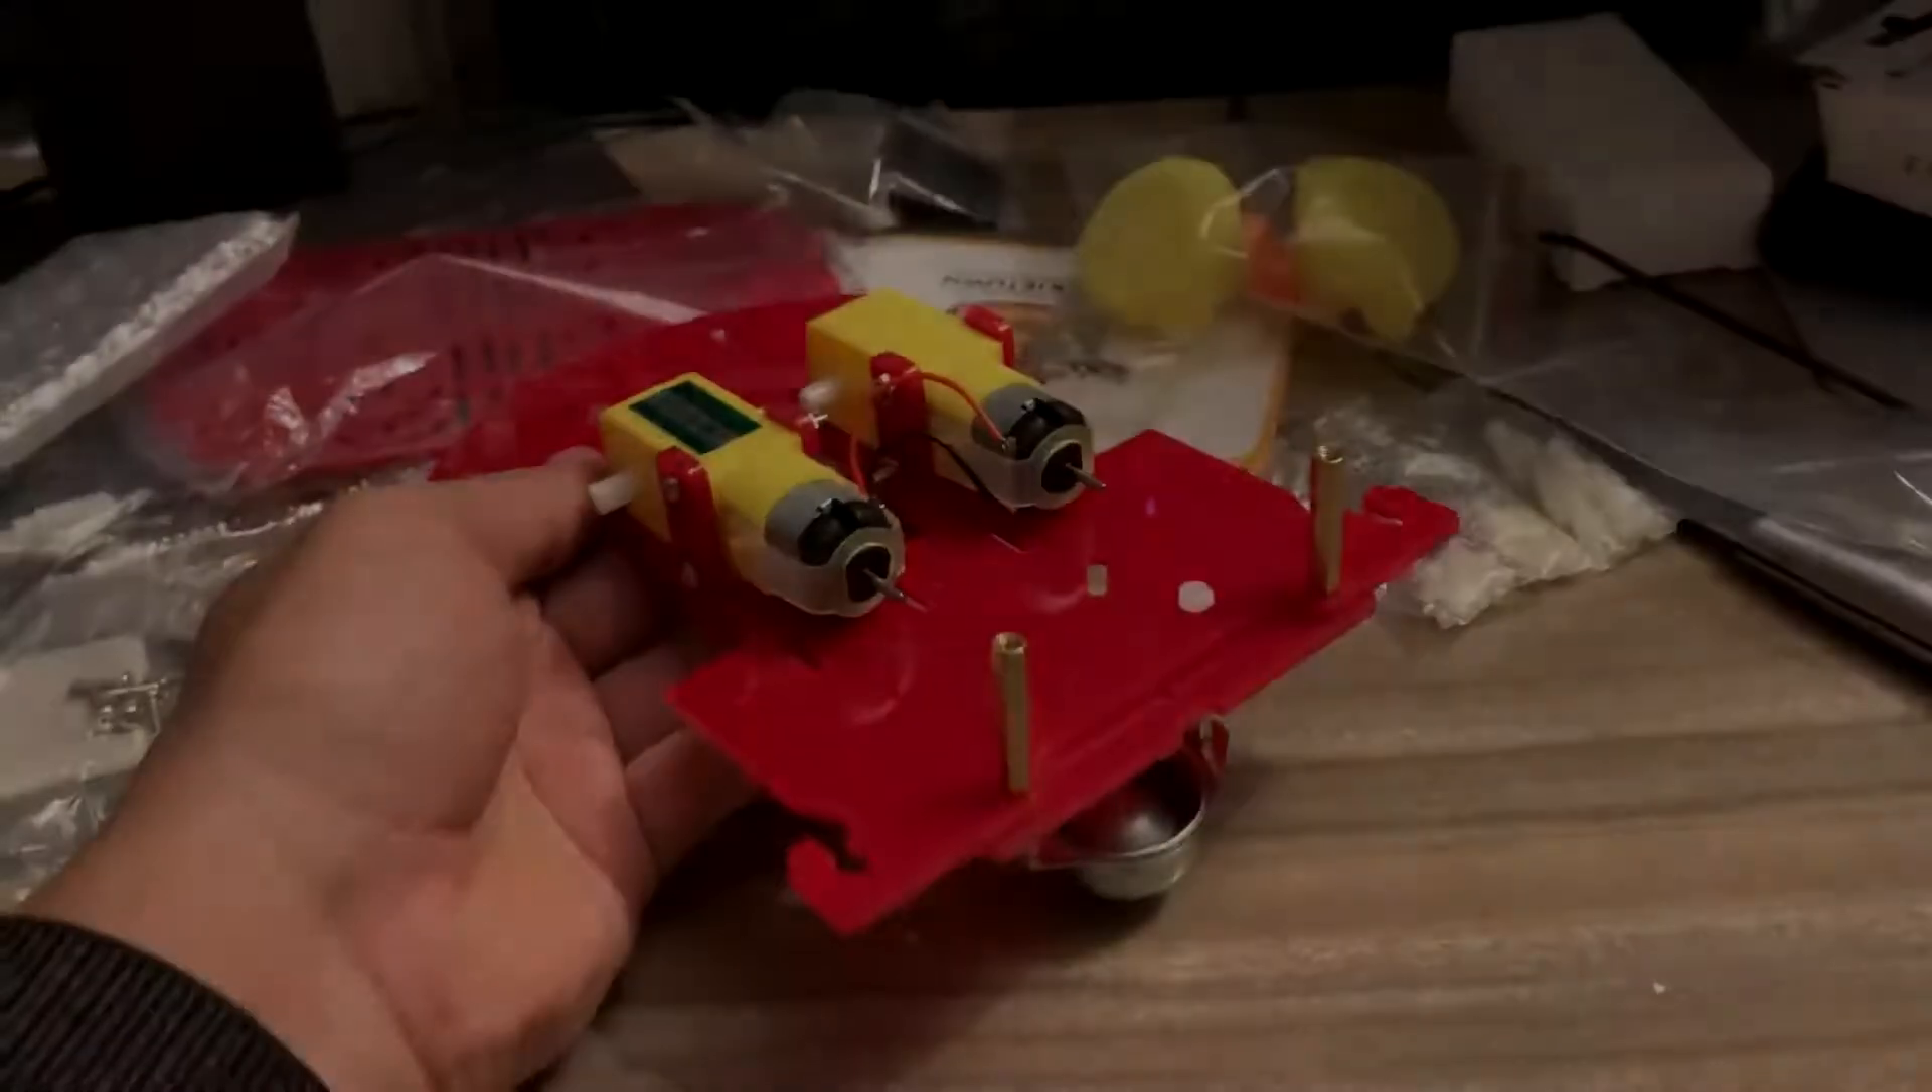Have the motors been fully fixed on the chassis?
Yes.